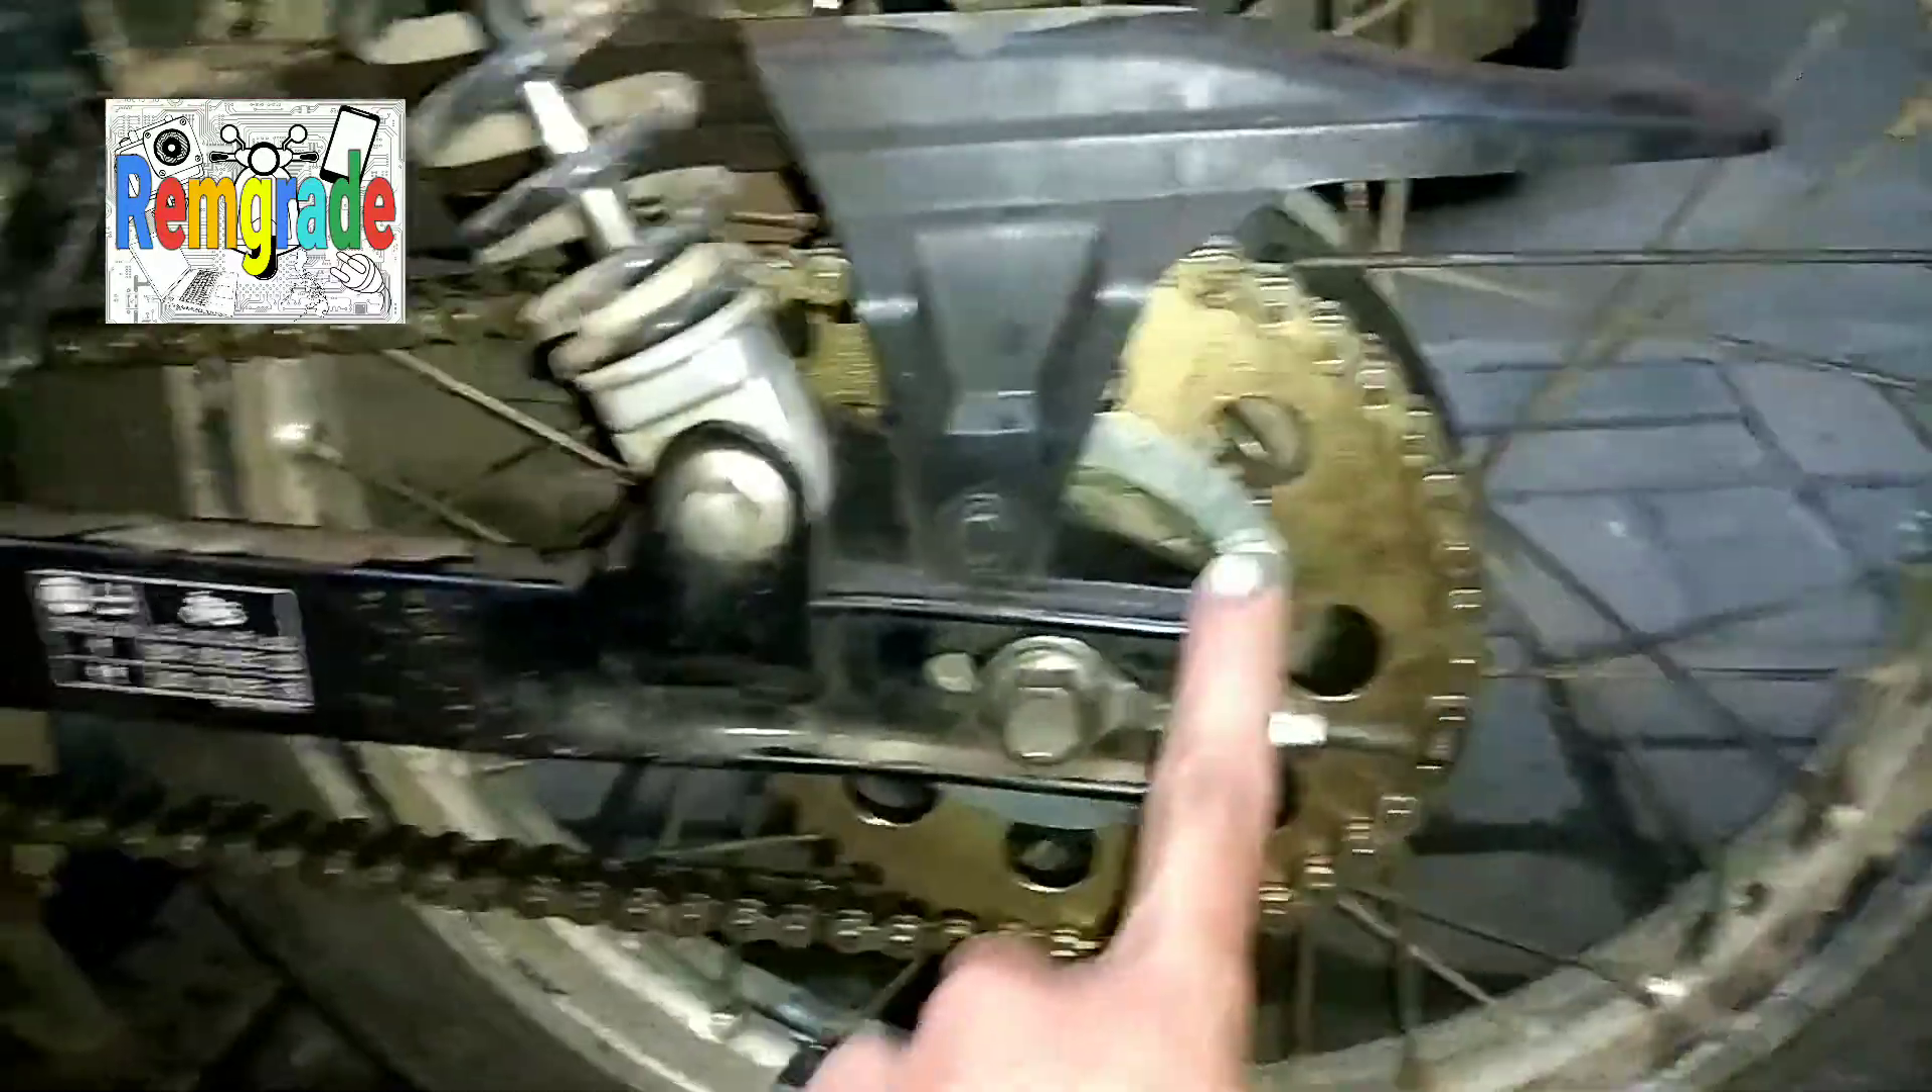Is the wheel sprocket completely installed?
Yes.